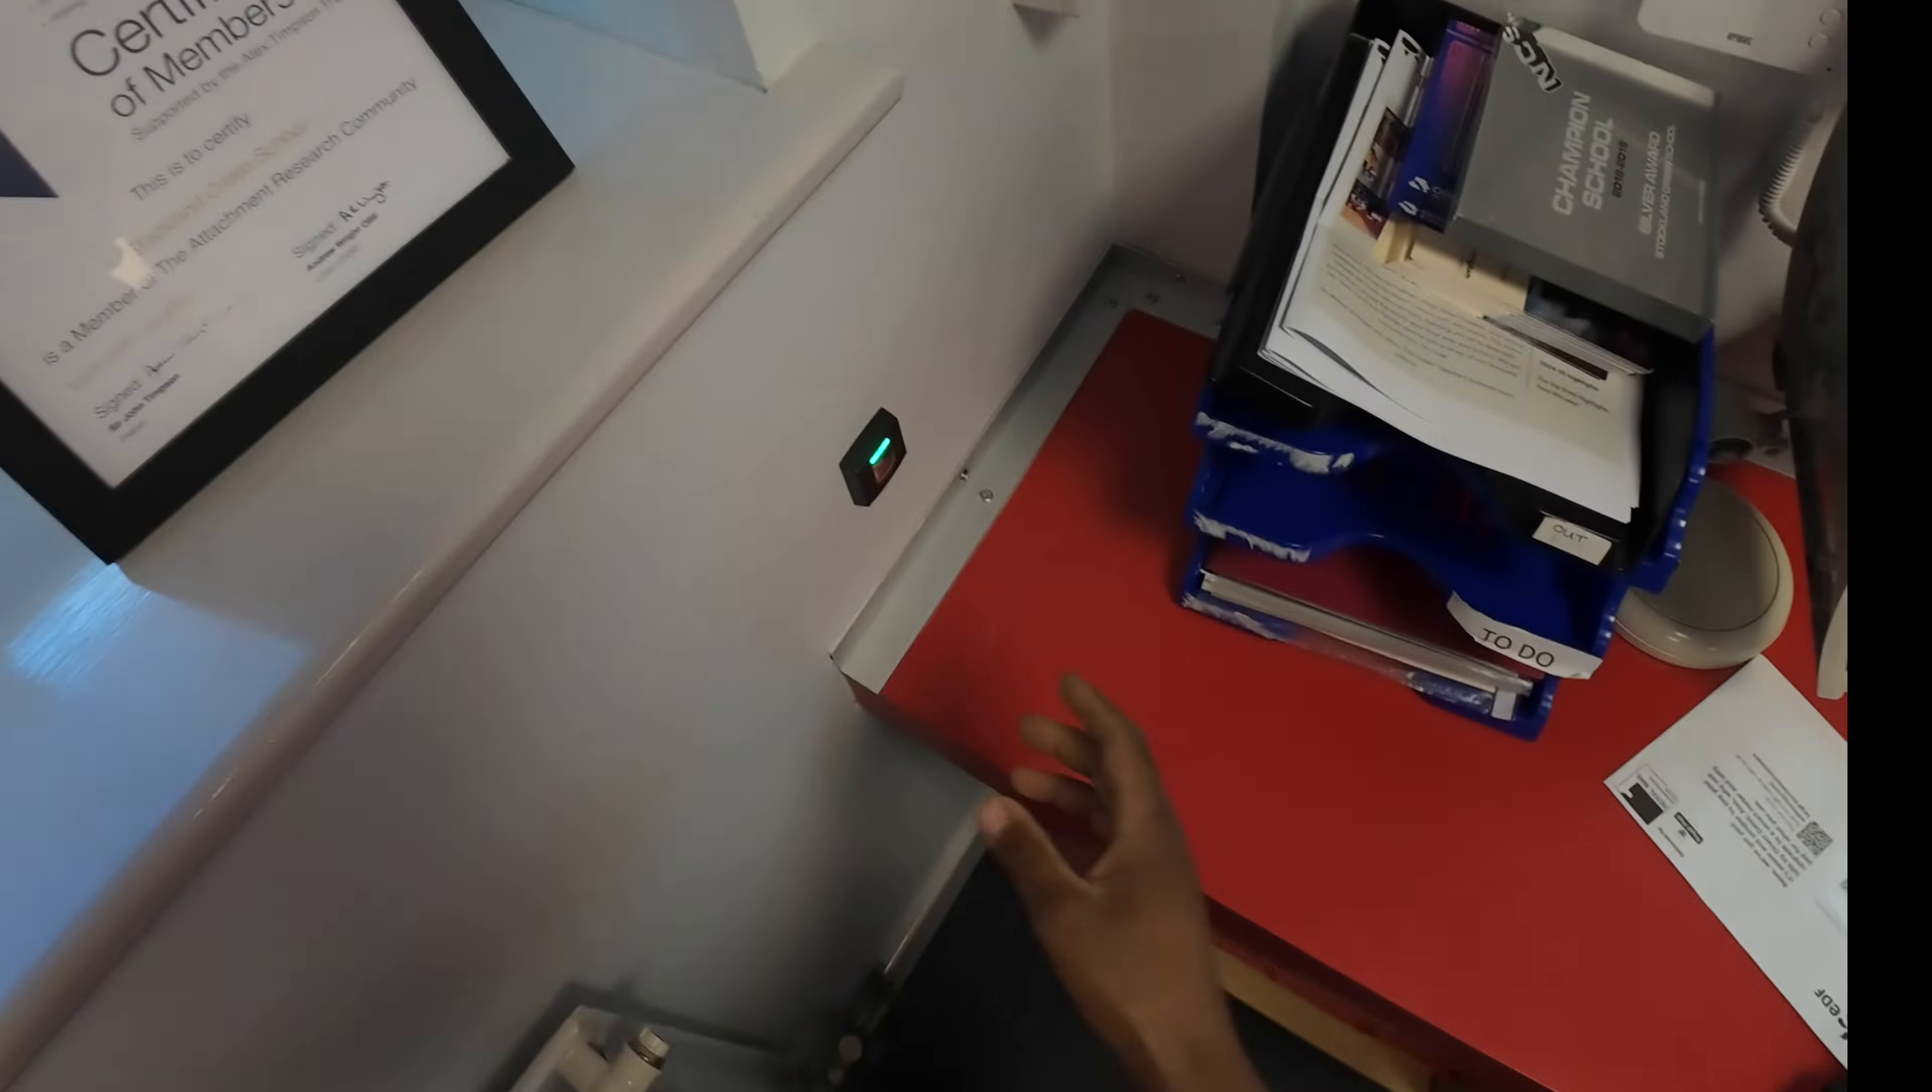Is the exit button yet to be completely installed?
No.